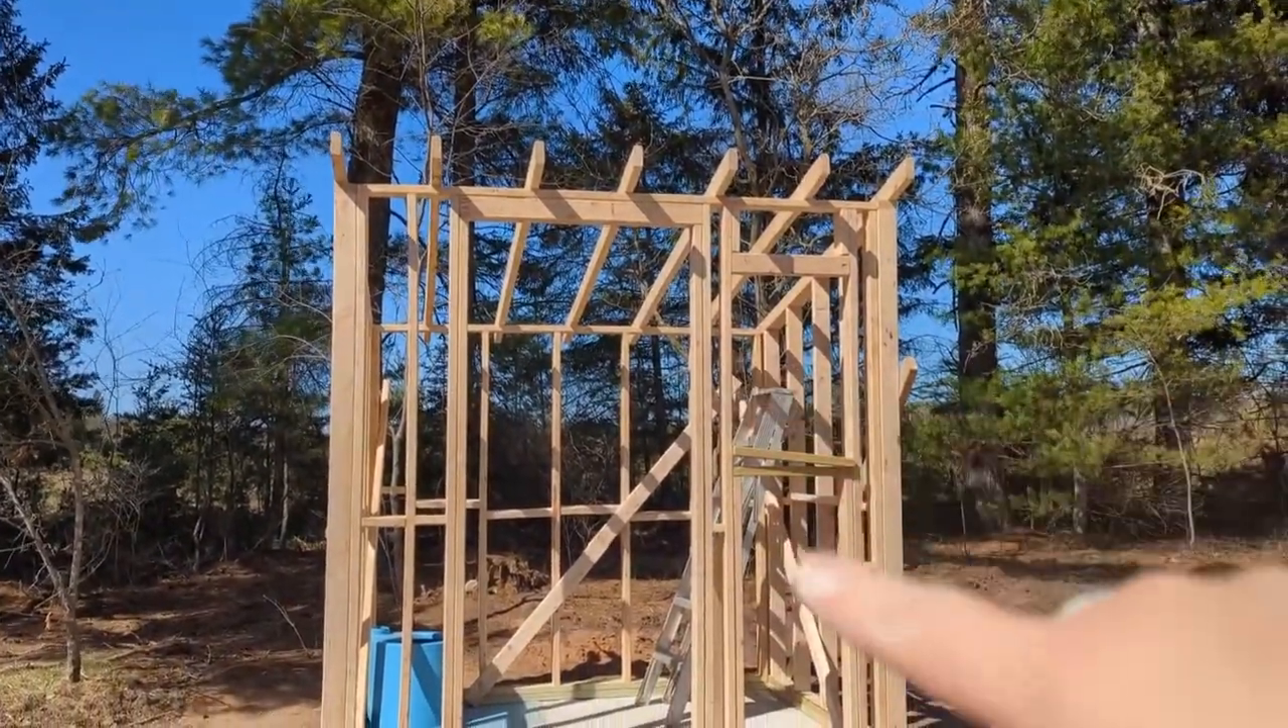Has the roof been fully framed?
Yes.